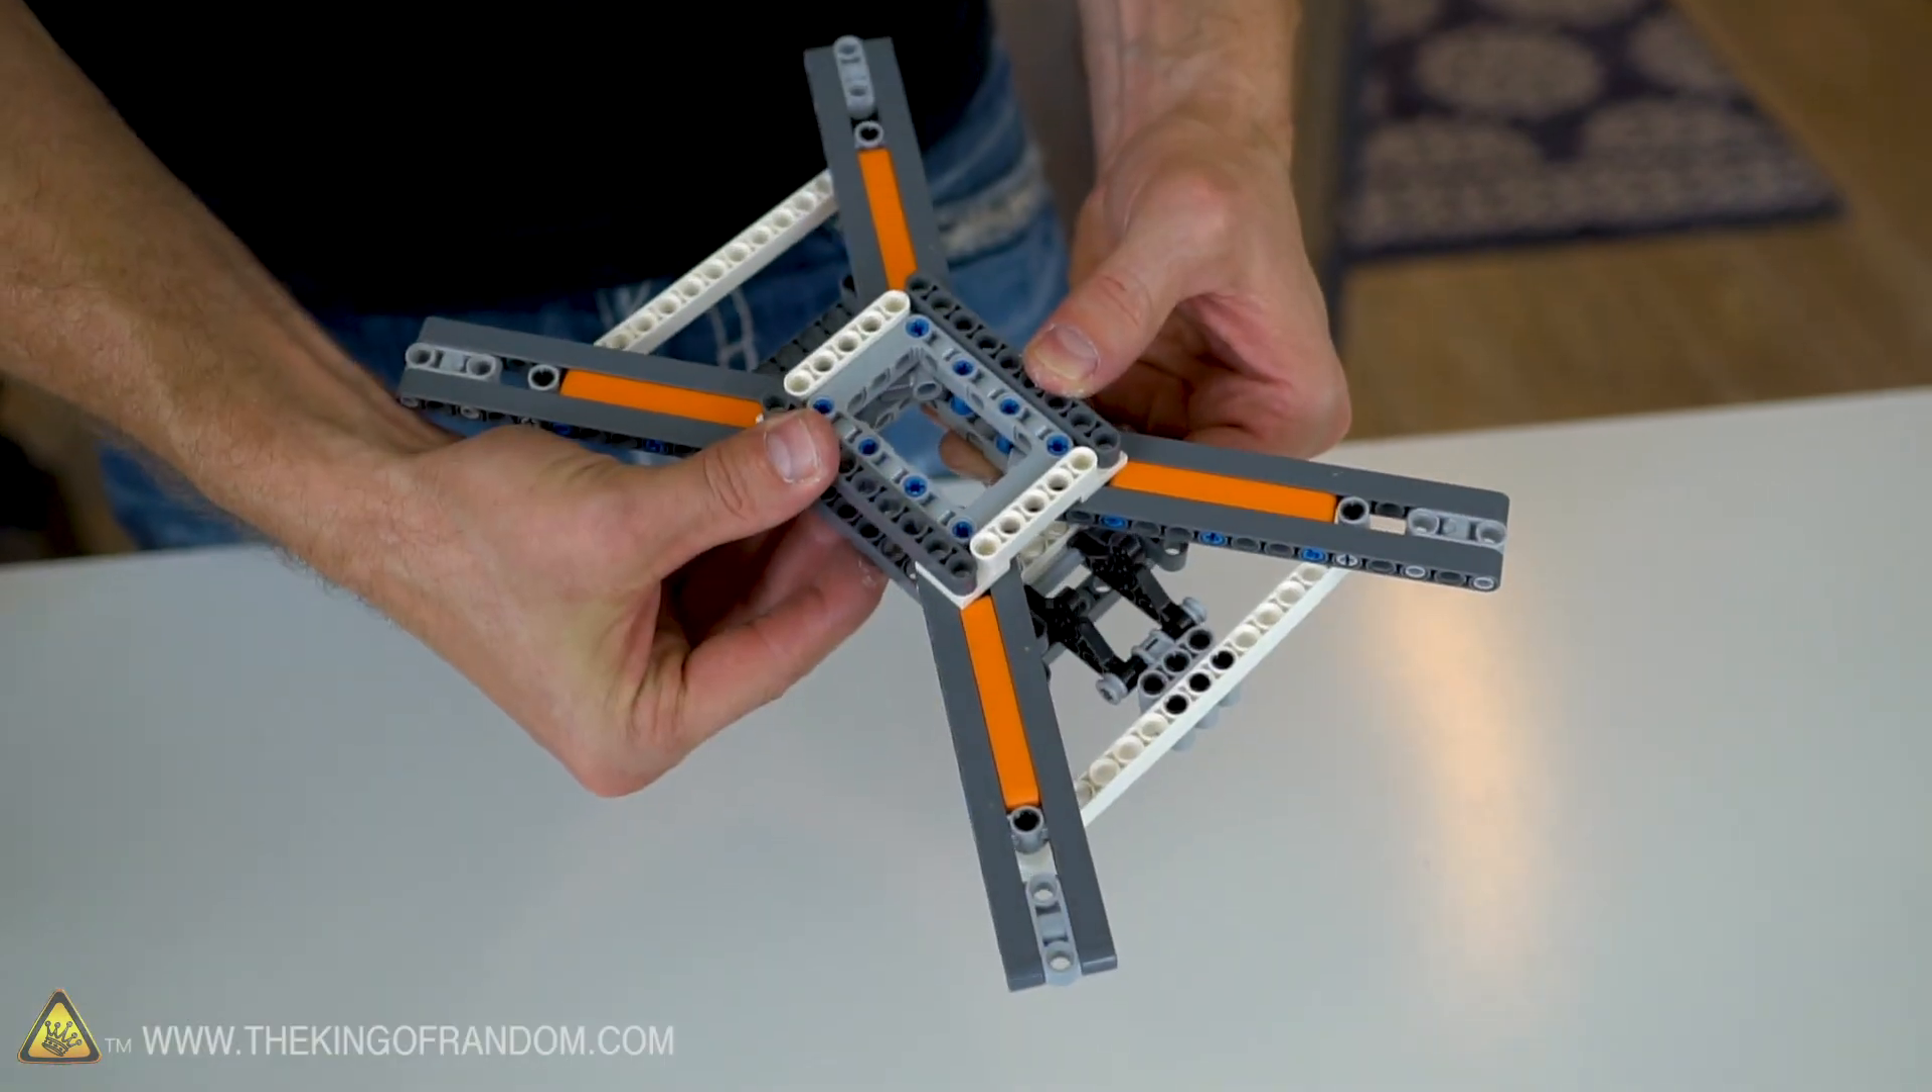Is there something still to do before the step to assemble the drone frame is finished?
No.